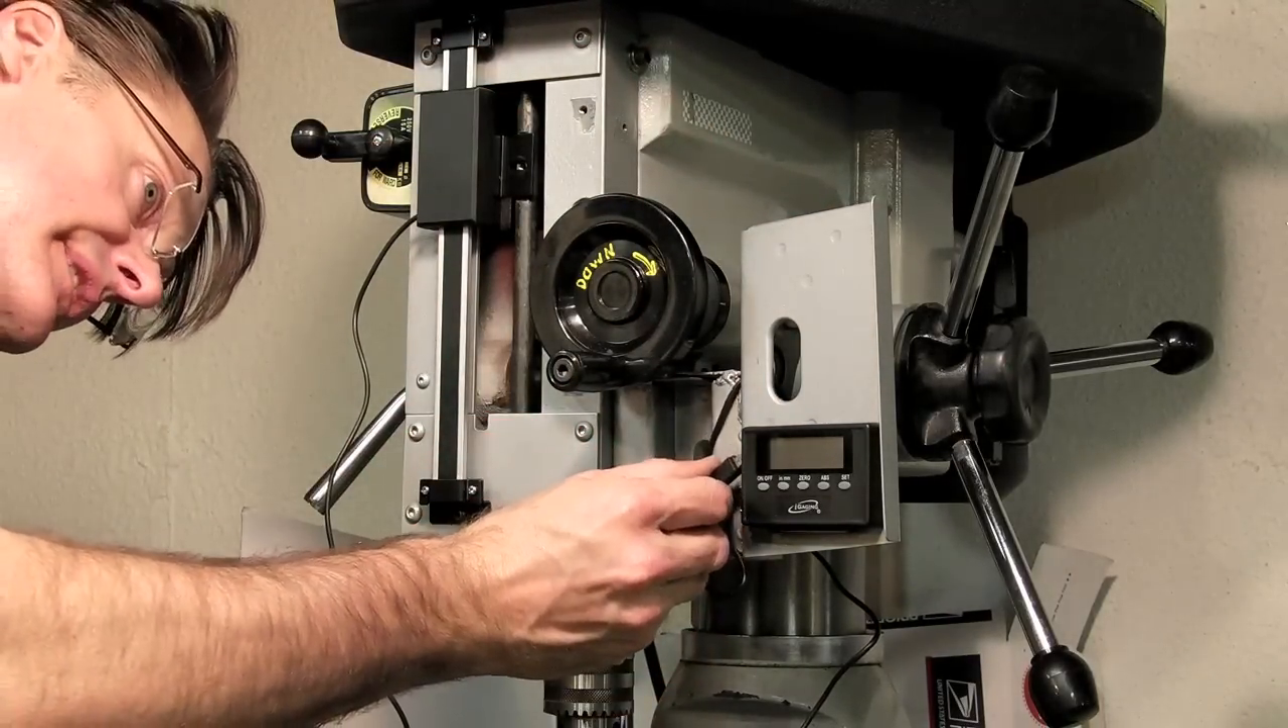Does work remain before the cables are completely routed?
Yes.